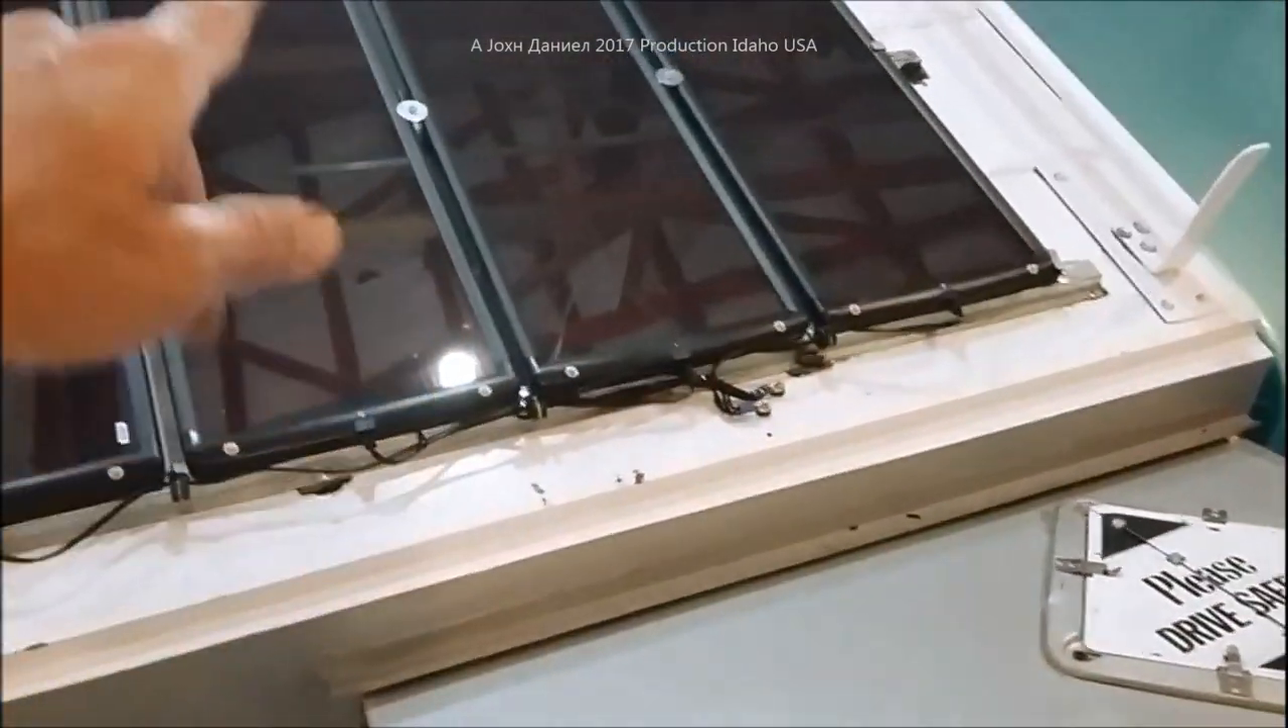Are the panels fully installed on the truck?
Yes.